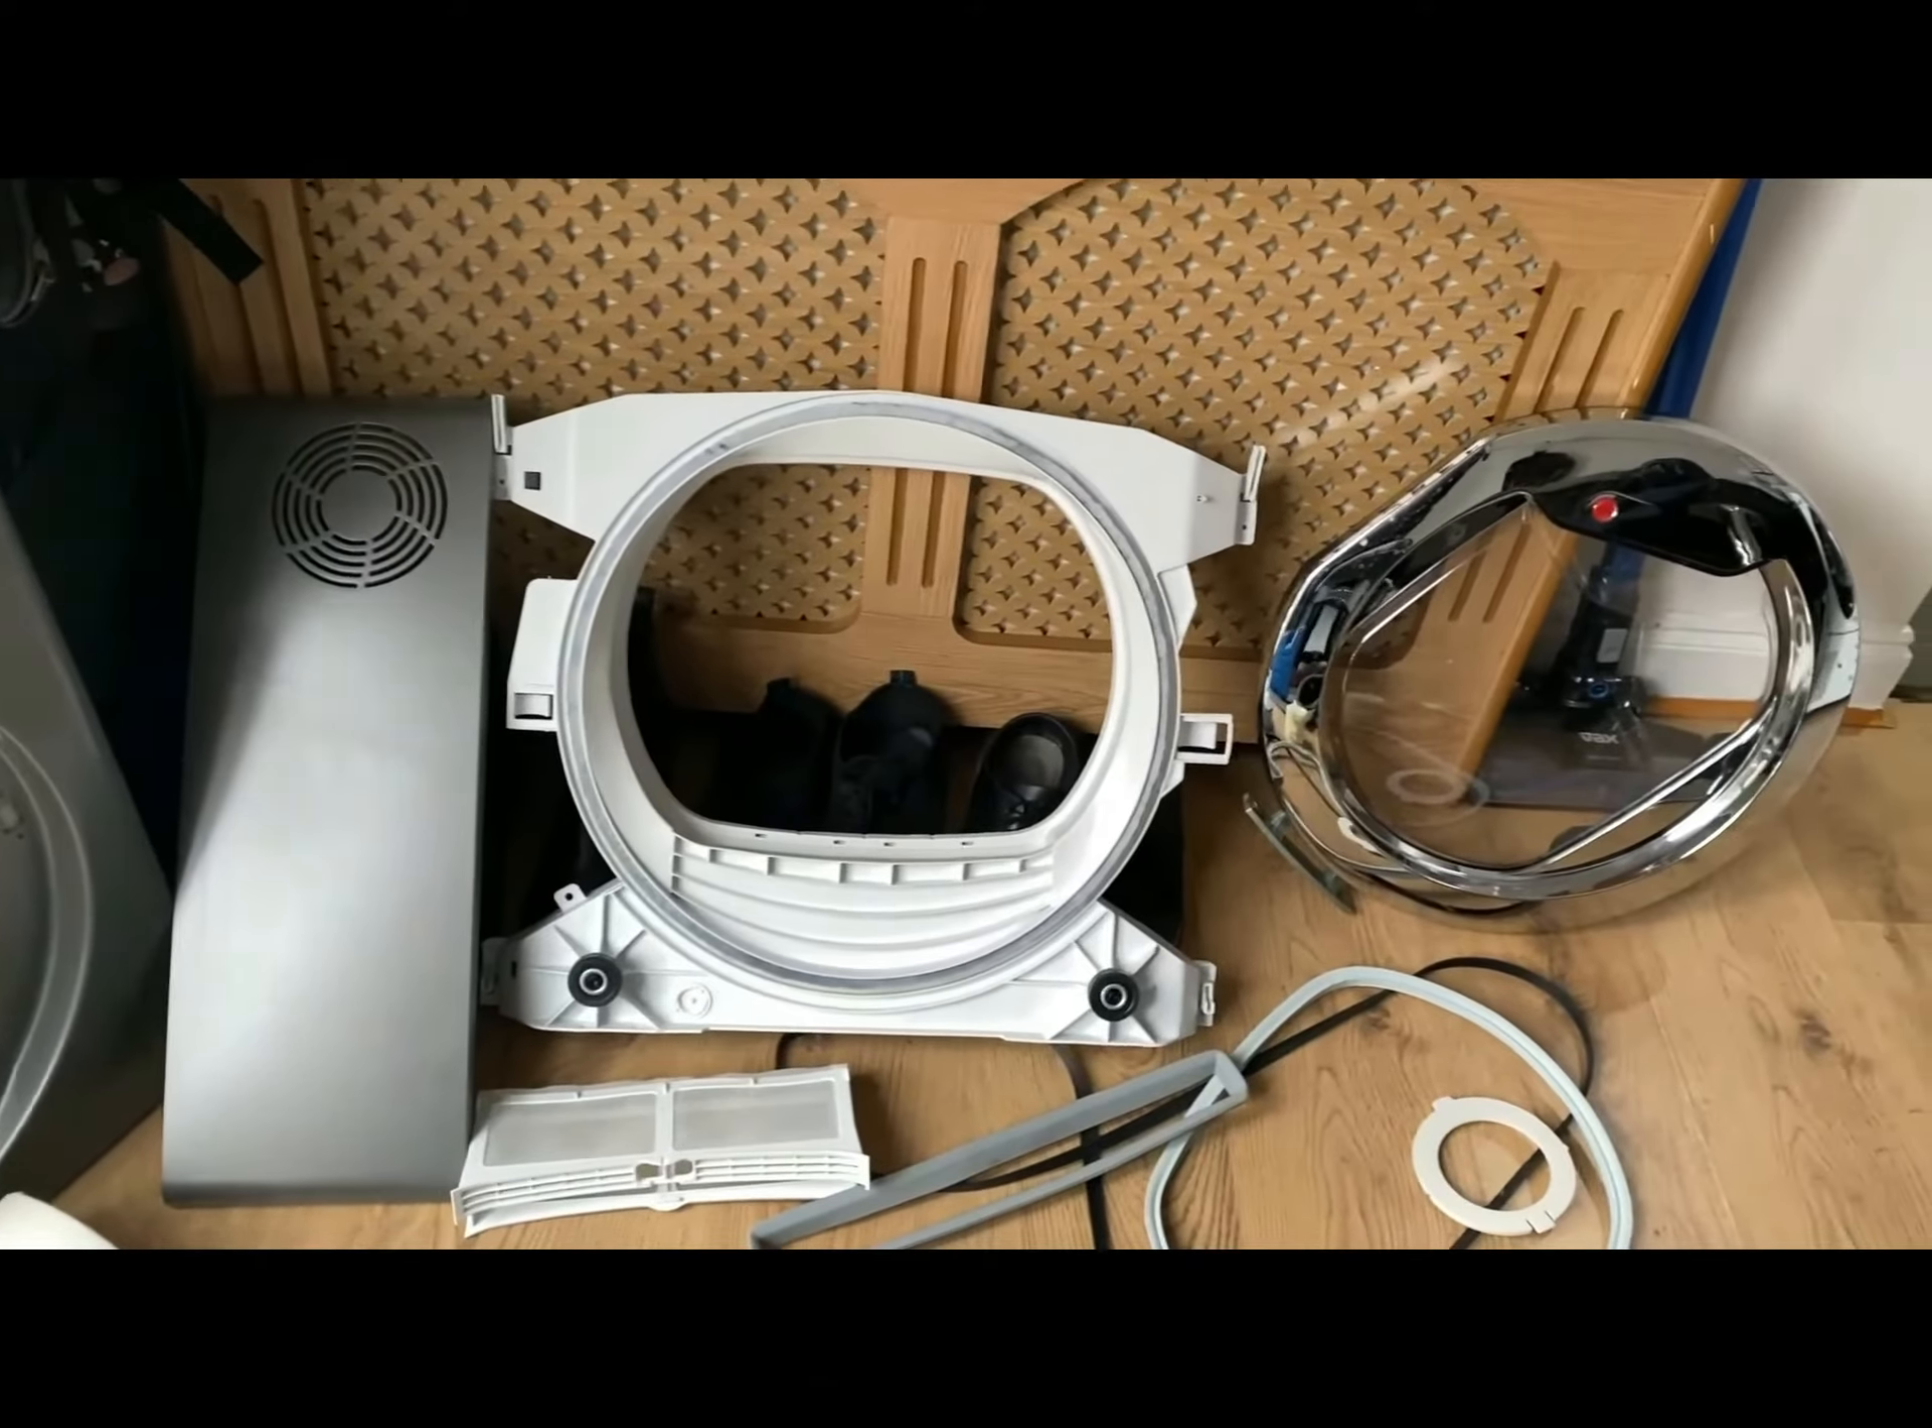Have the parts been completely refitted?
No.